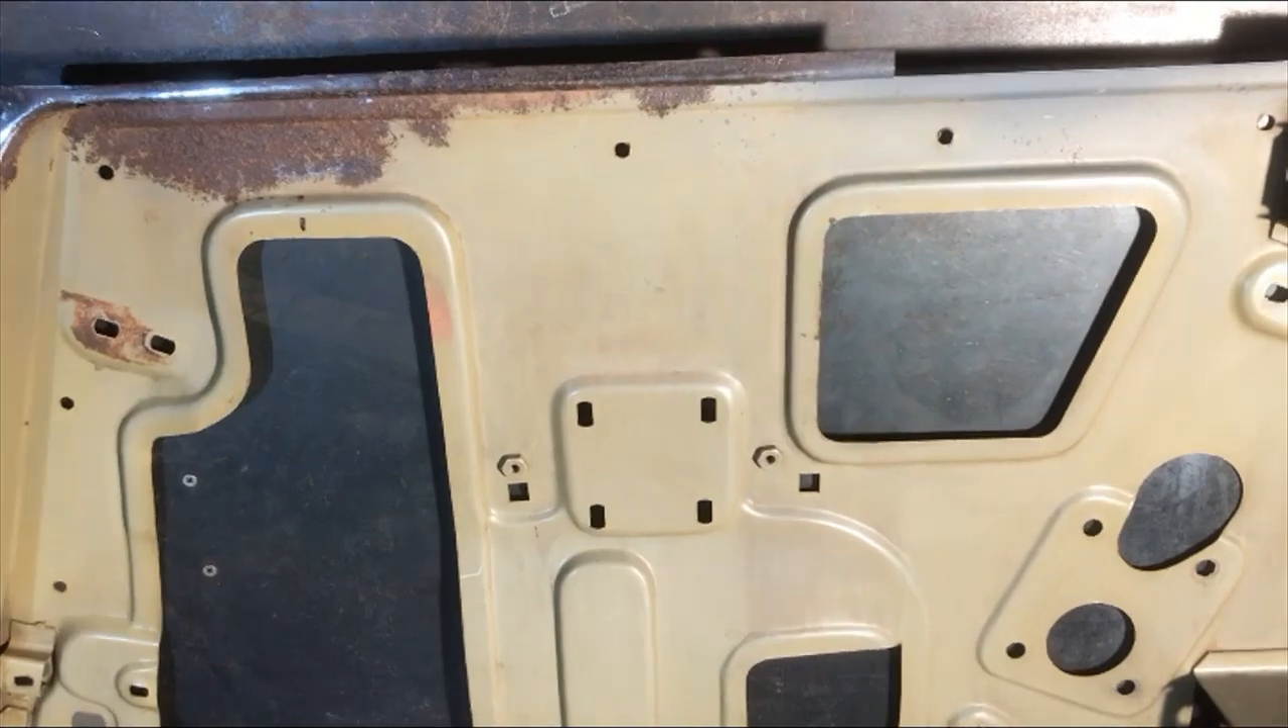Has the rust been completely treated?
No.